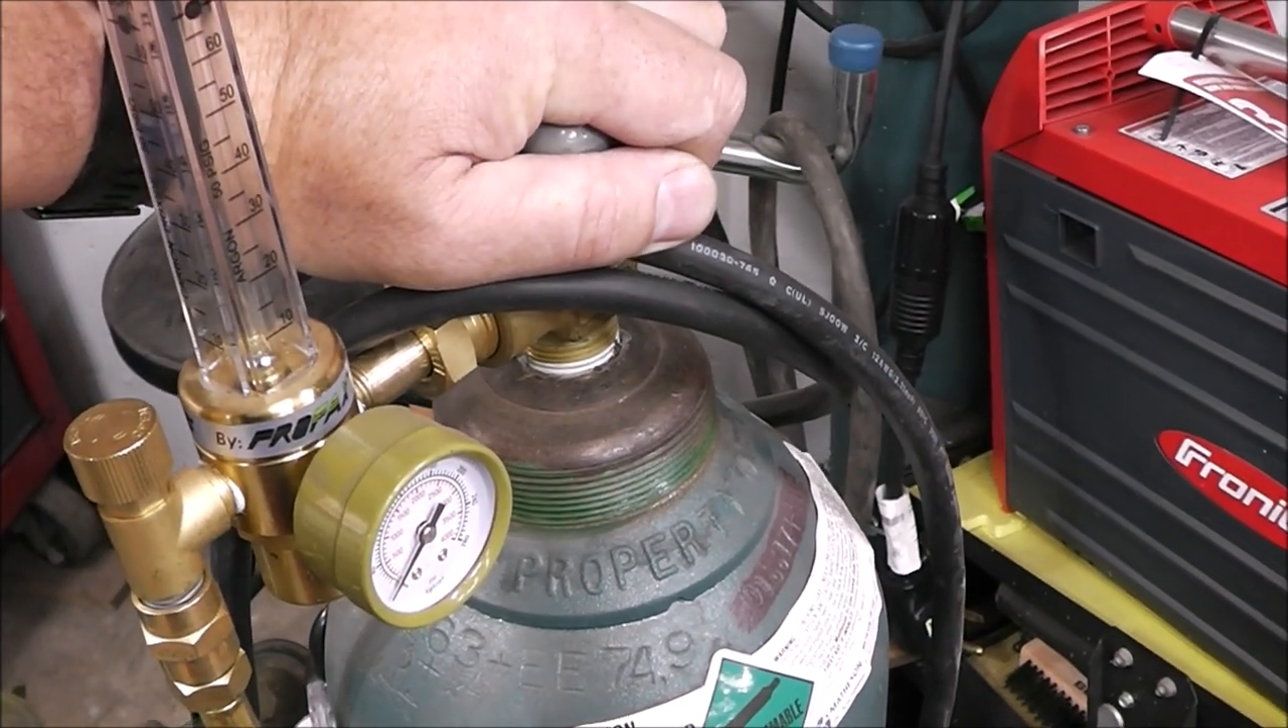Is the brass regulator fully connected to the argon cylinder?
Yes.